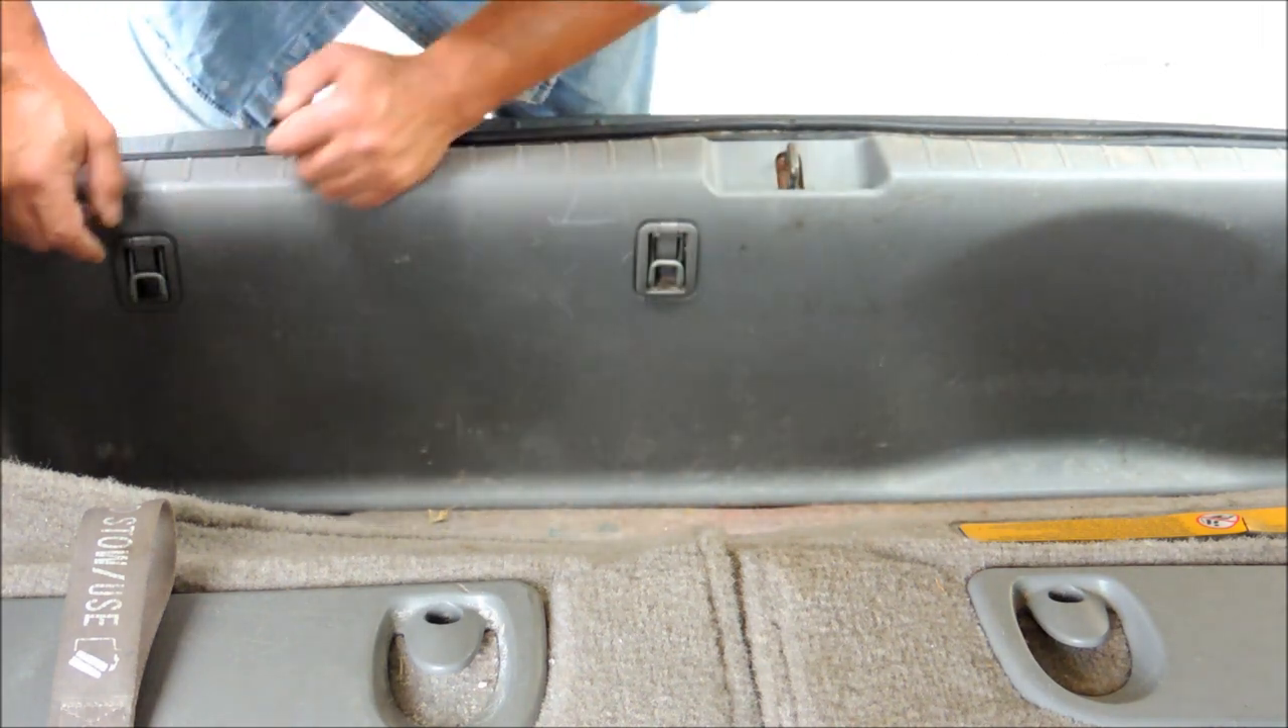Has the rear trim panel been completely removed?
No.